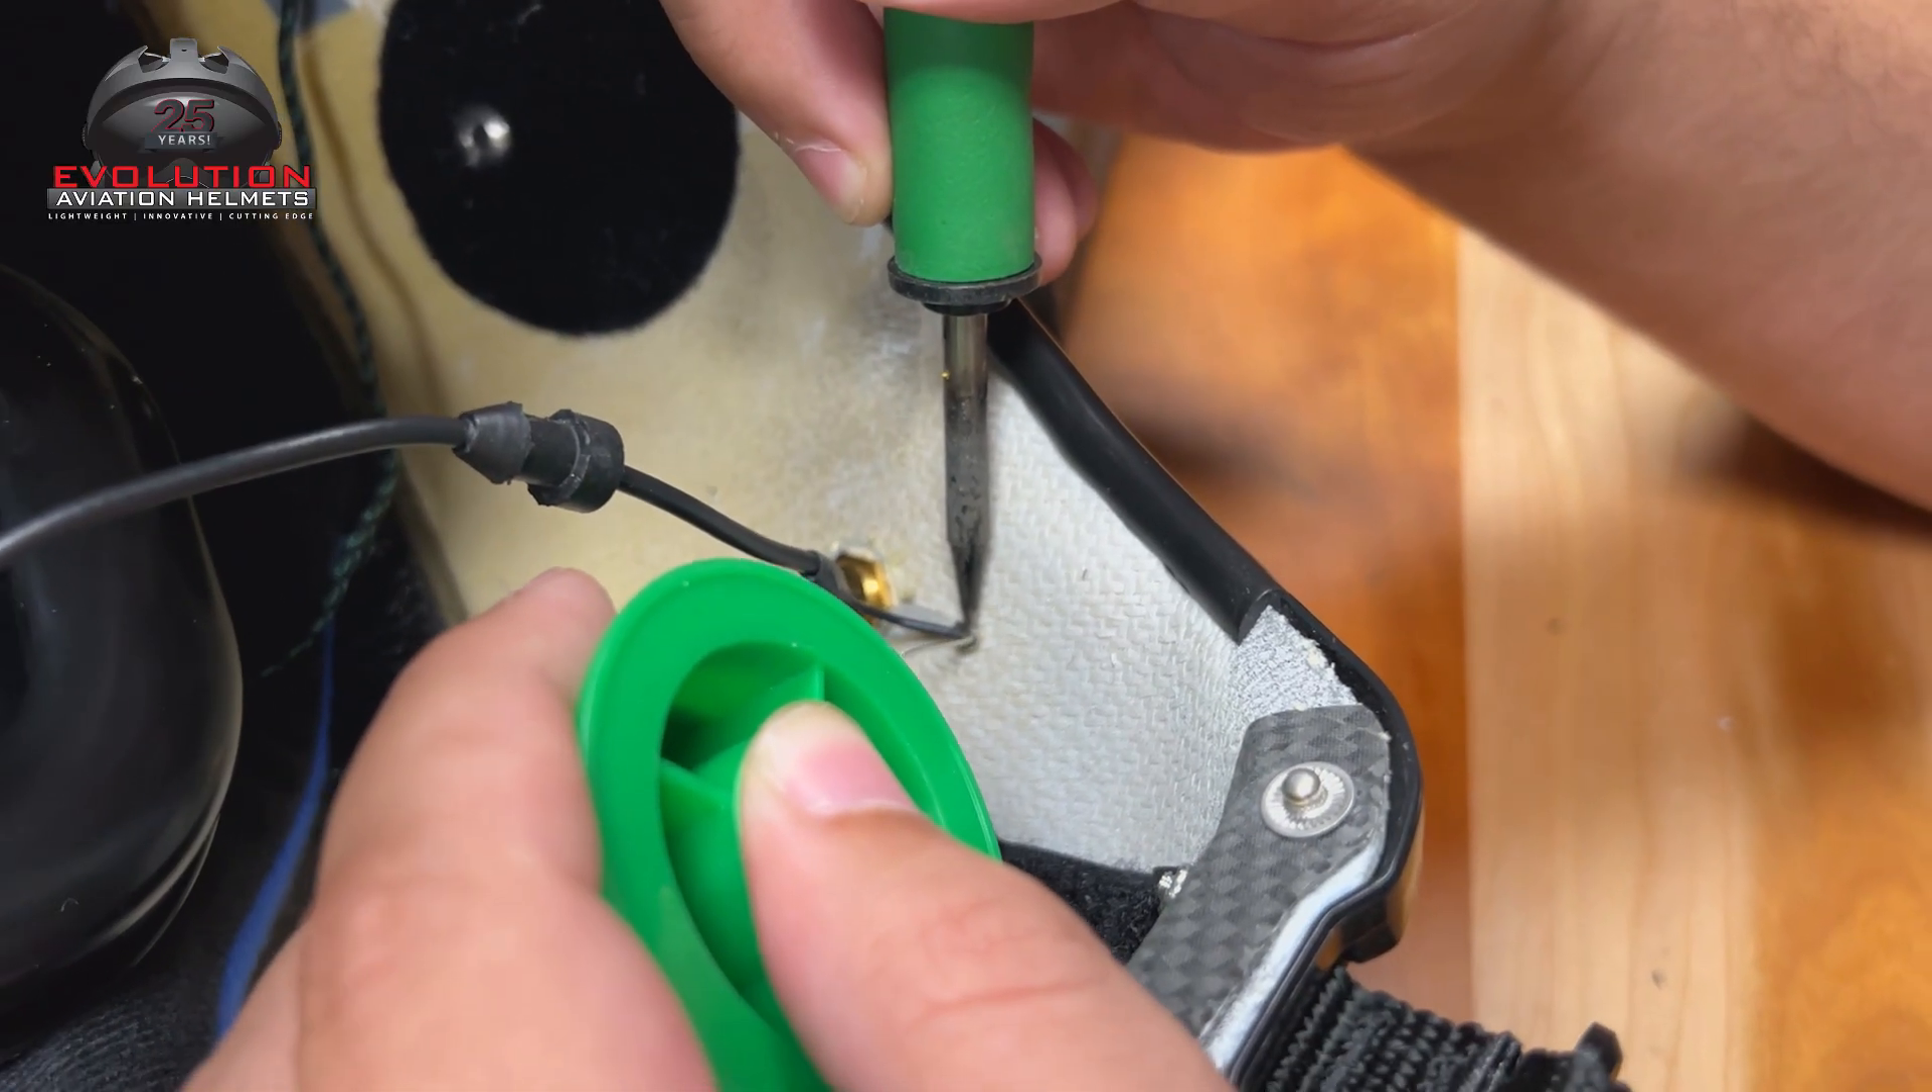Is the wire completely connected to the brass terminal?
No.